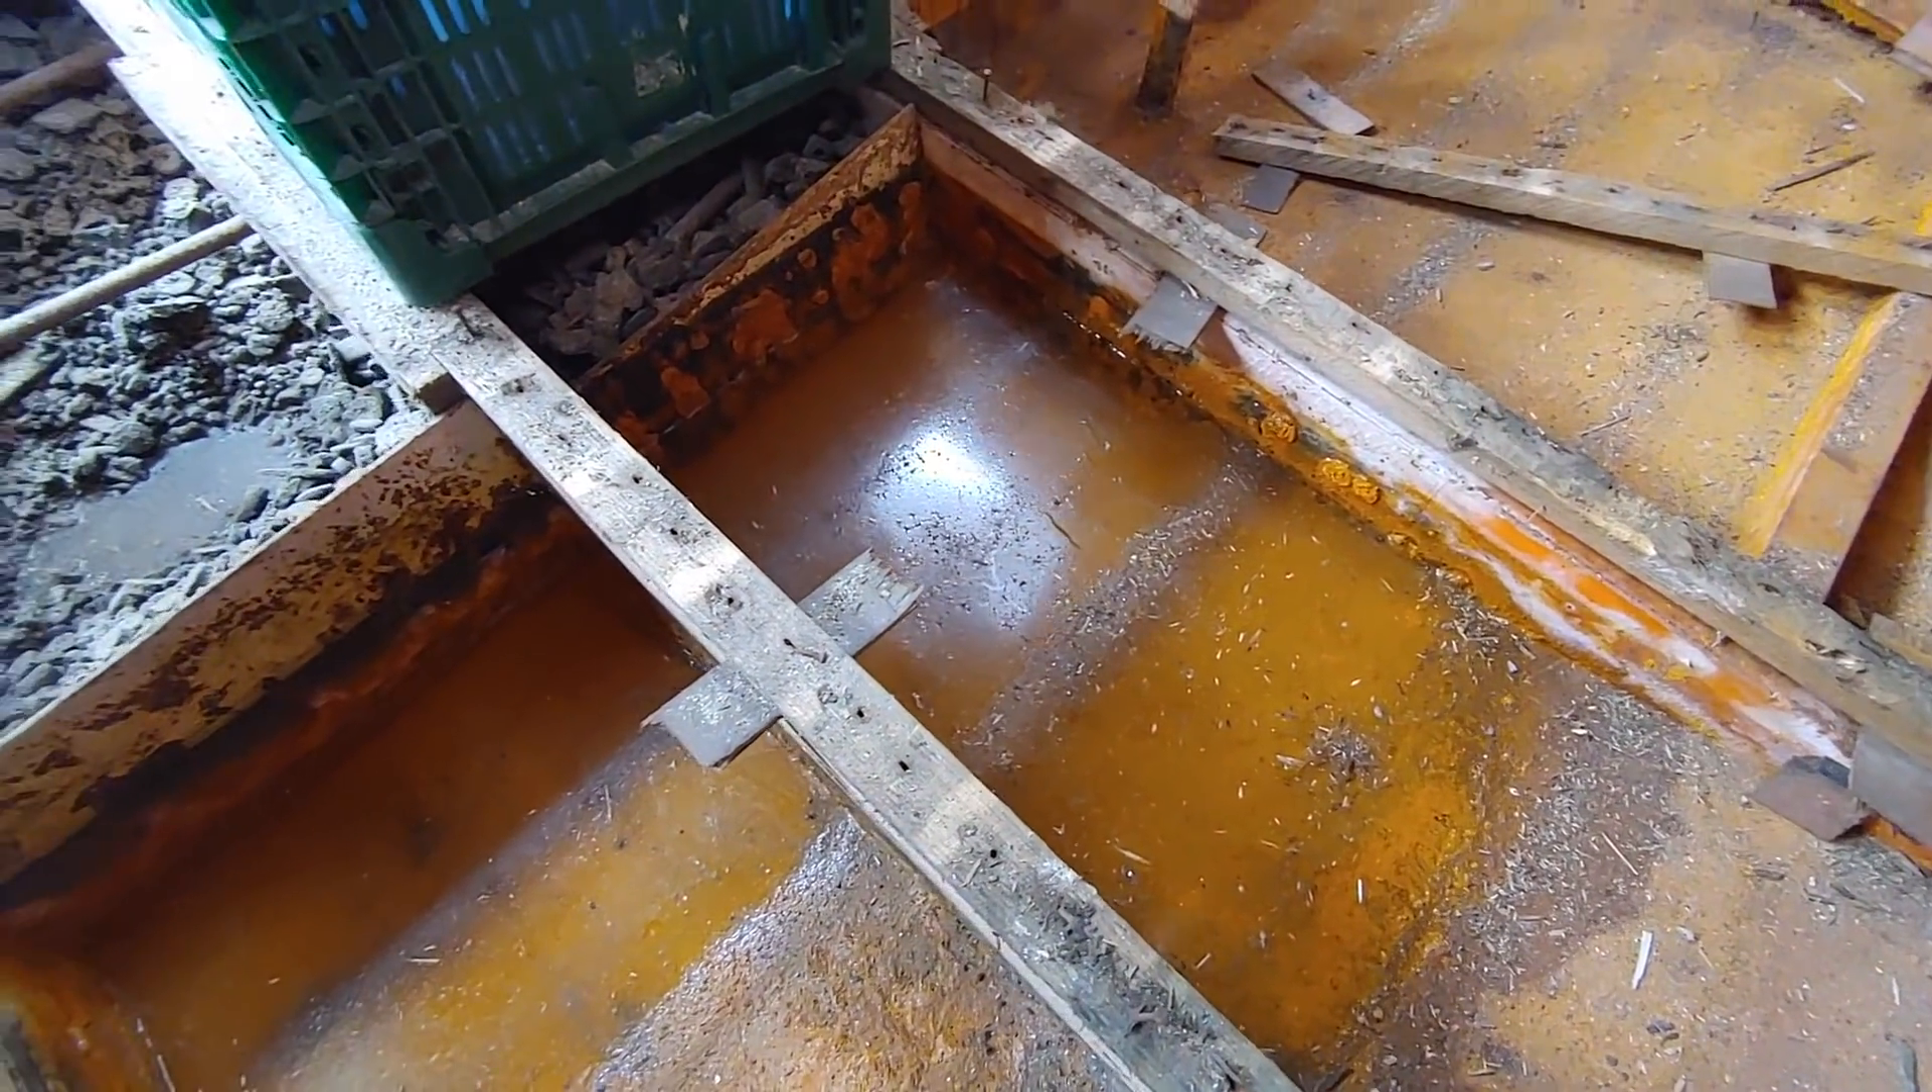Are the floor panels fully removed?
Yes.